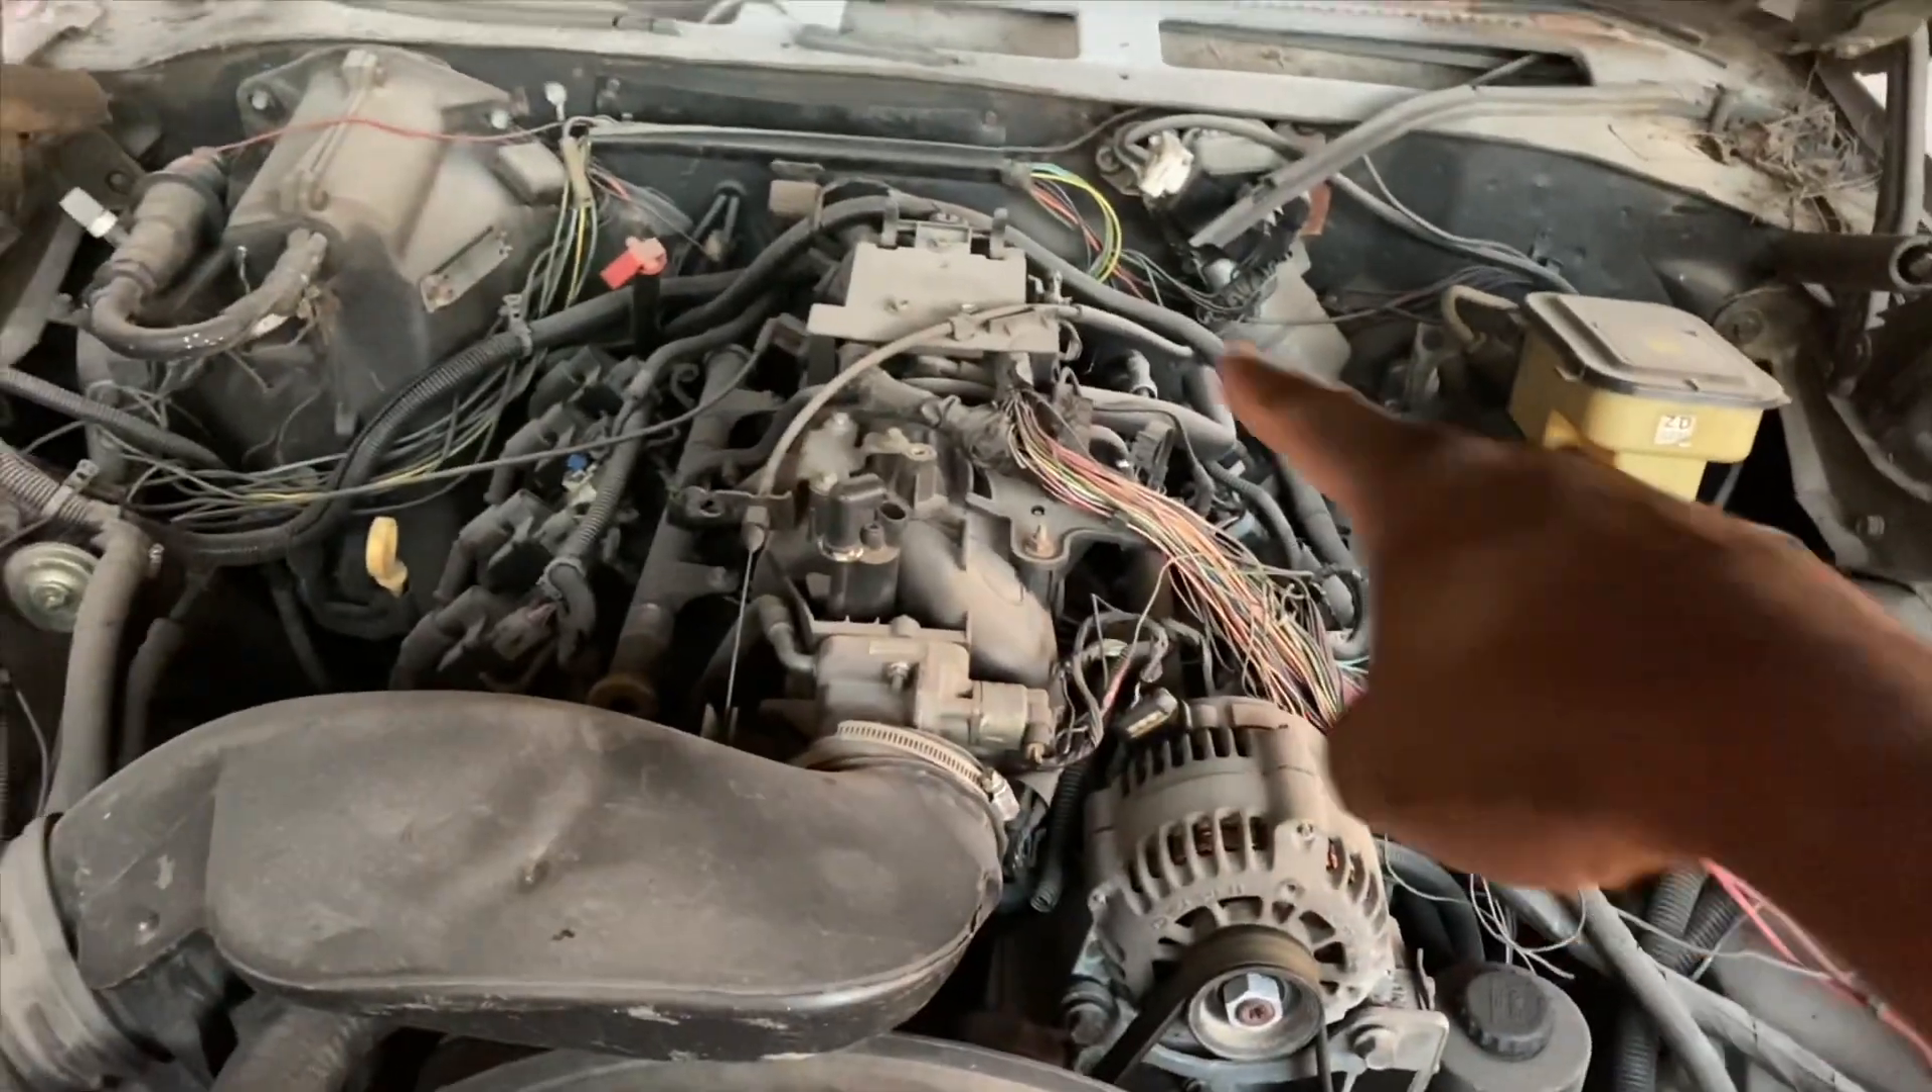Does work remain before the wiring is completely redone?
Yes.